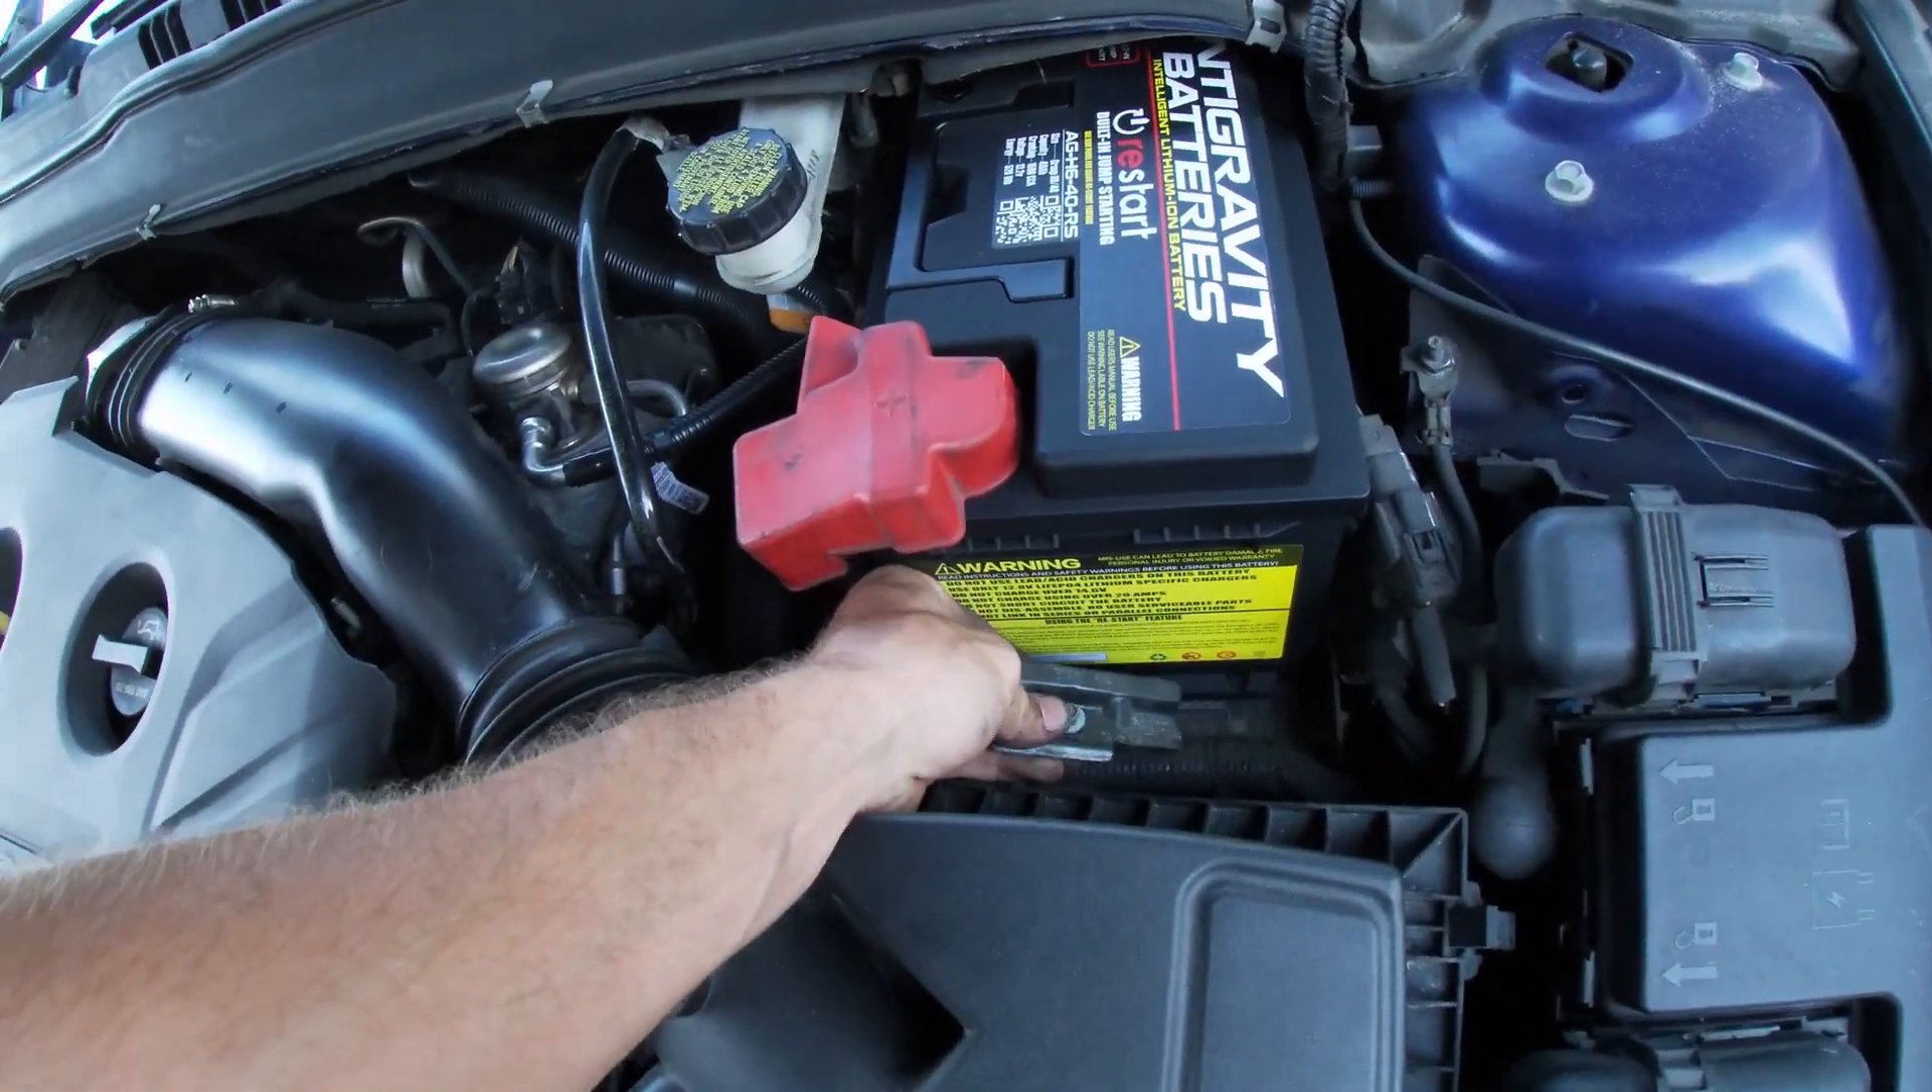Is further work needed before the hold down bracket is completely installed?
Yes.